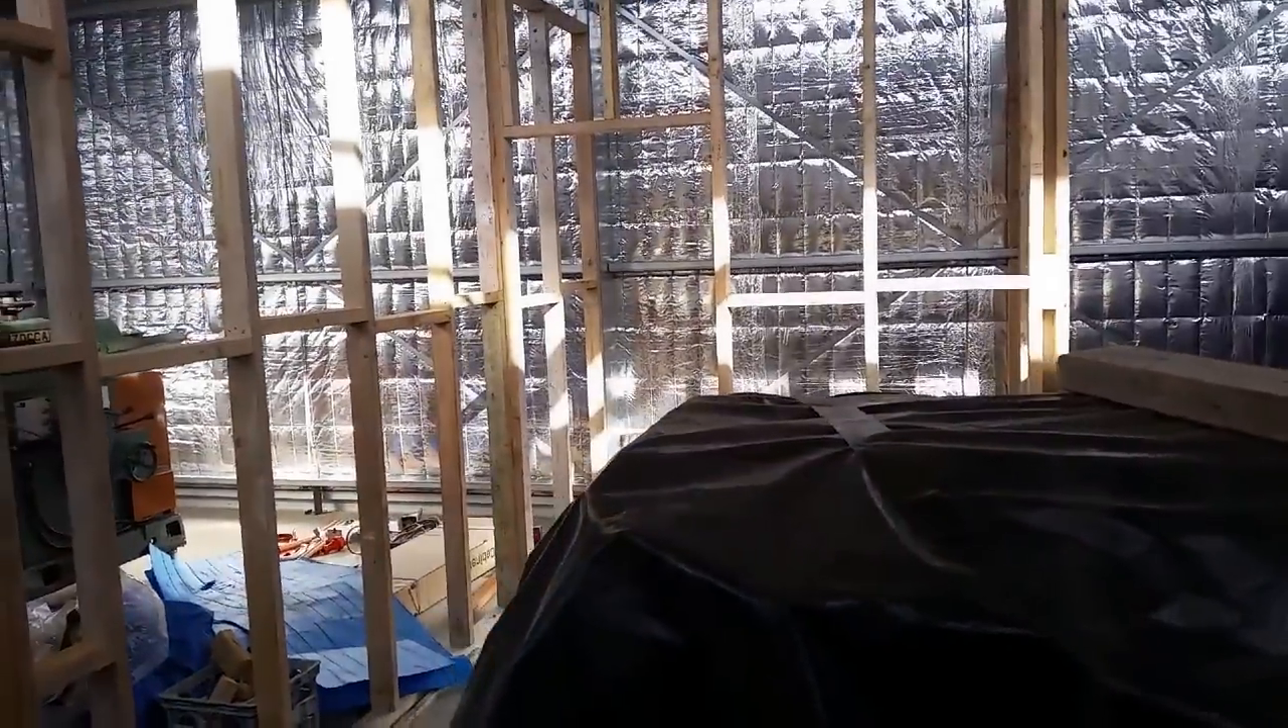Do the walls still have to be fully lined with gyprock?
Yes.